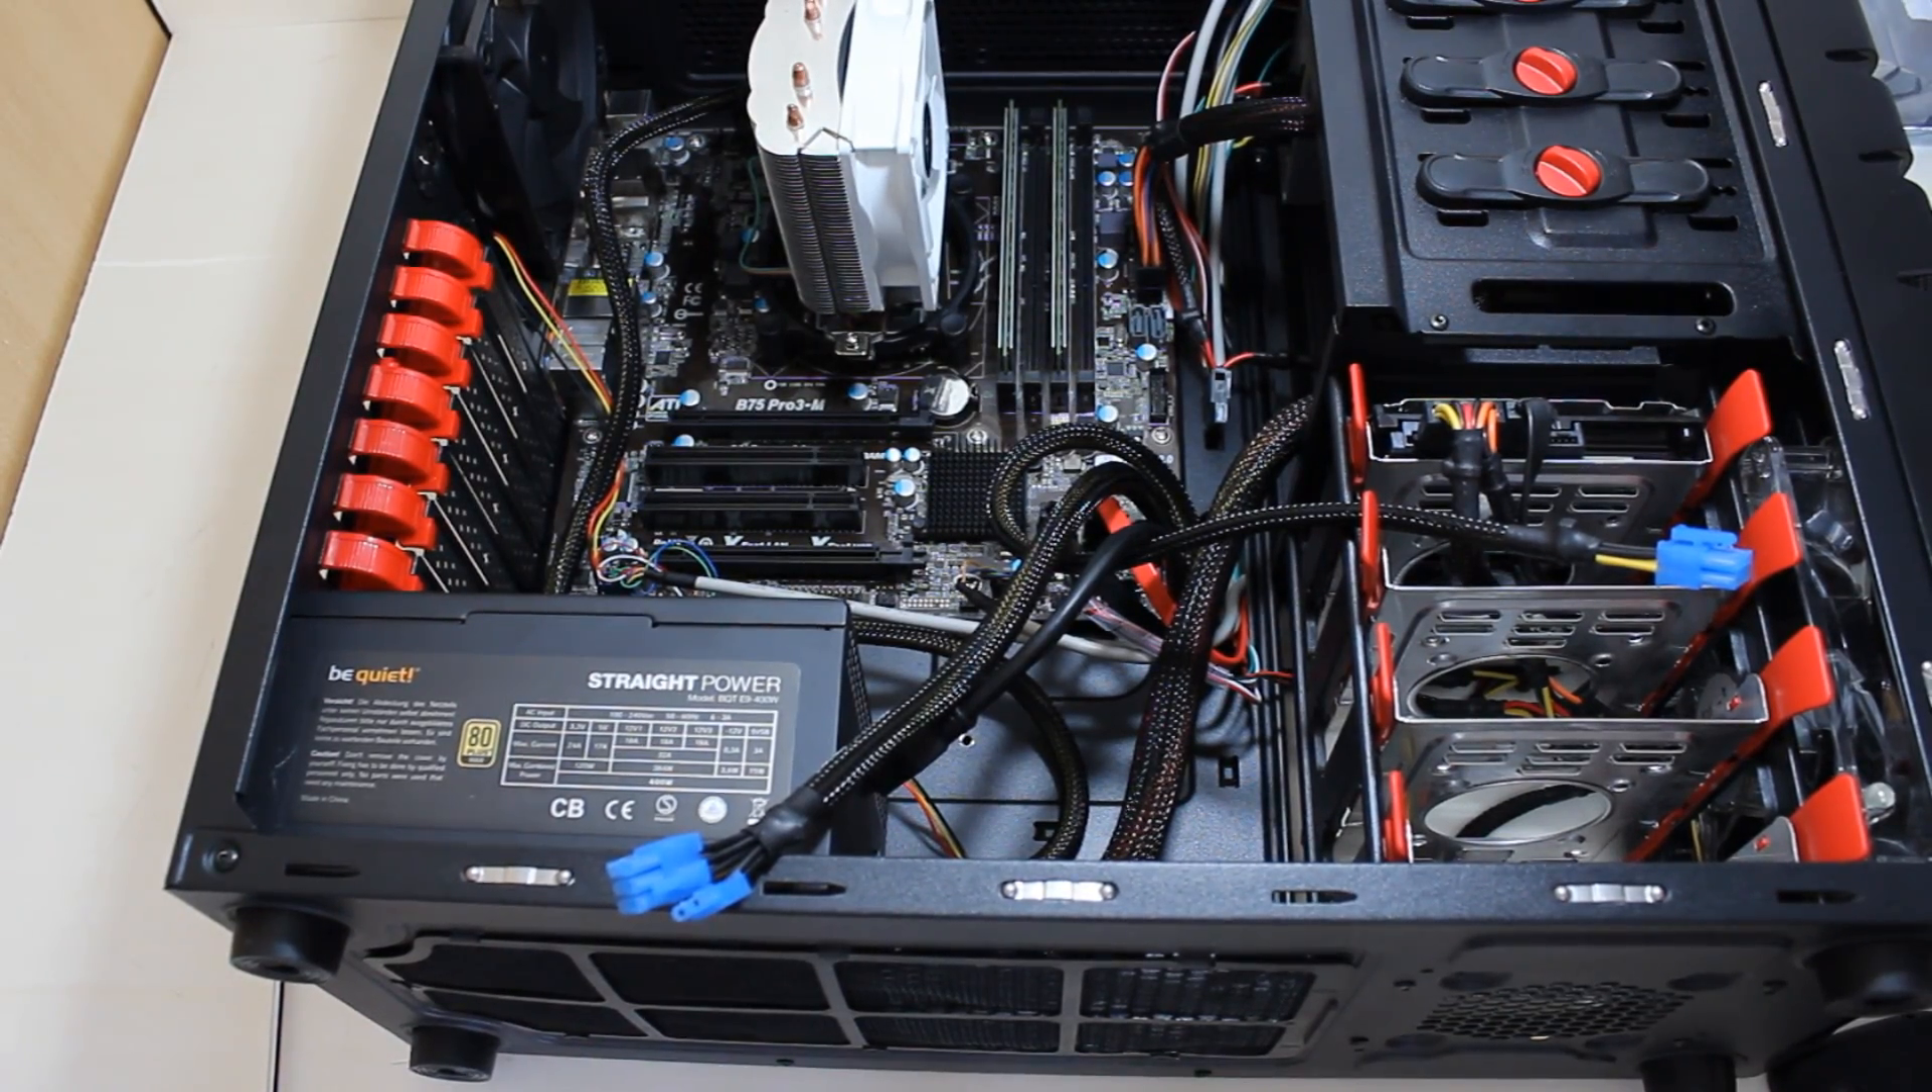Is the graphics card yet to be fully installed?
Yes.